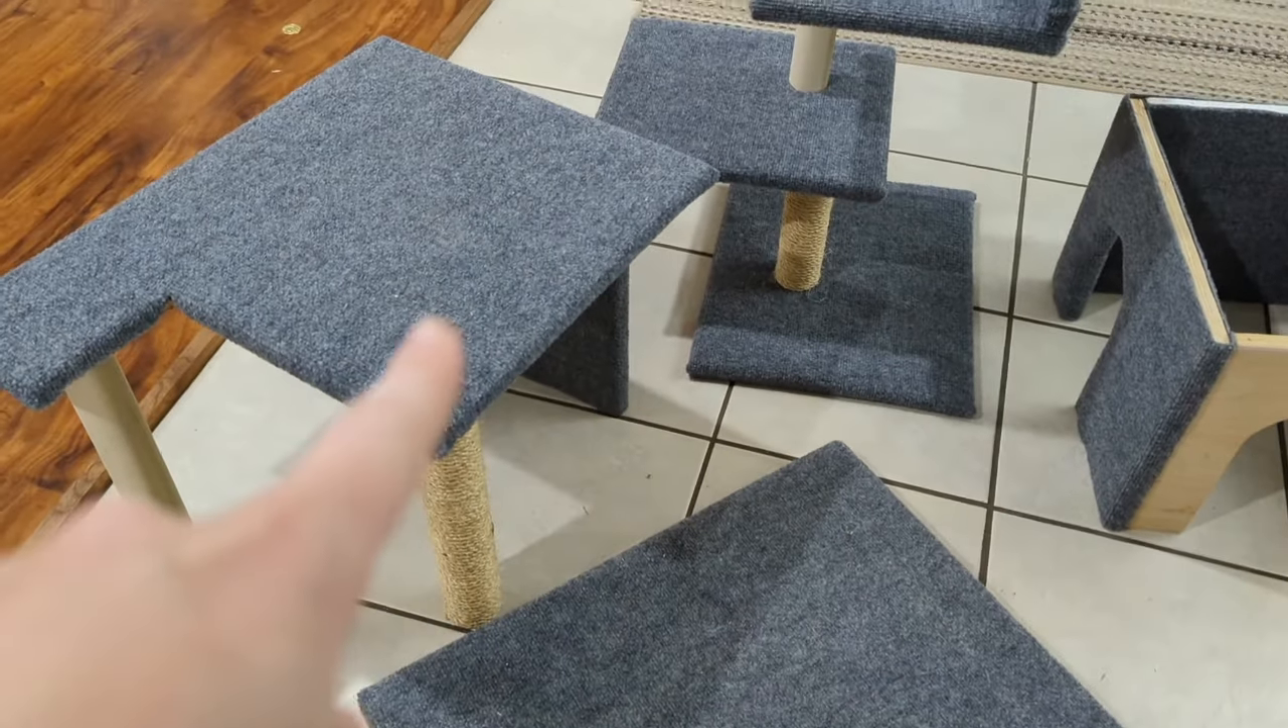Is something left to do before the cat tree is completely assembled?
Yes.